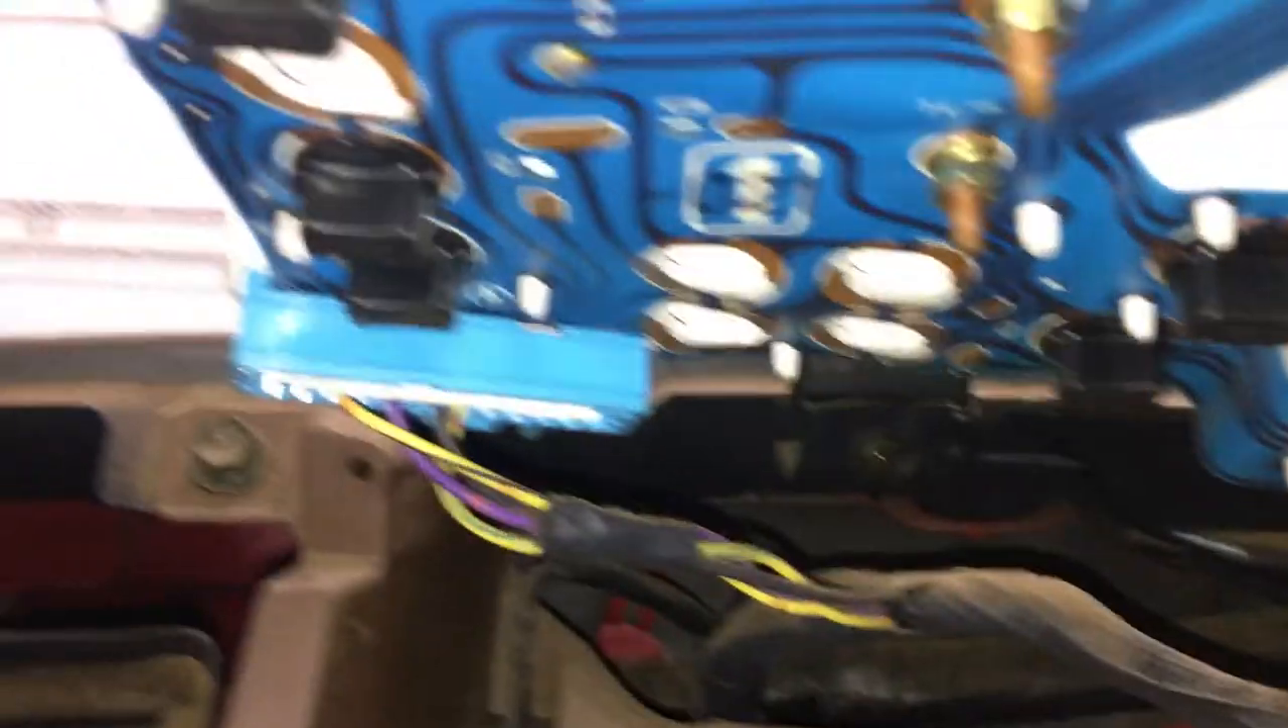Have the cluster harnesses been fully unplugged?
No.